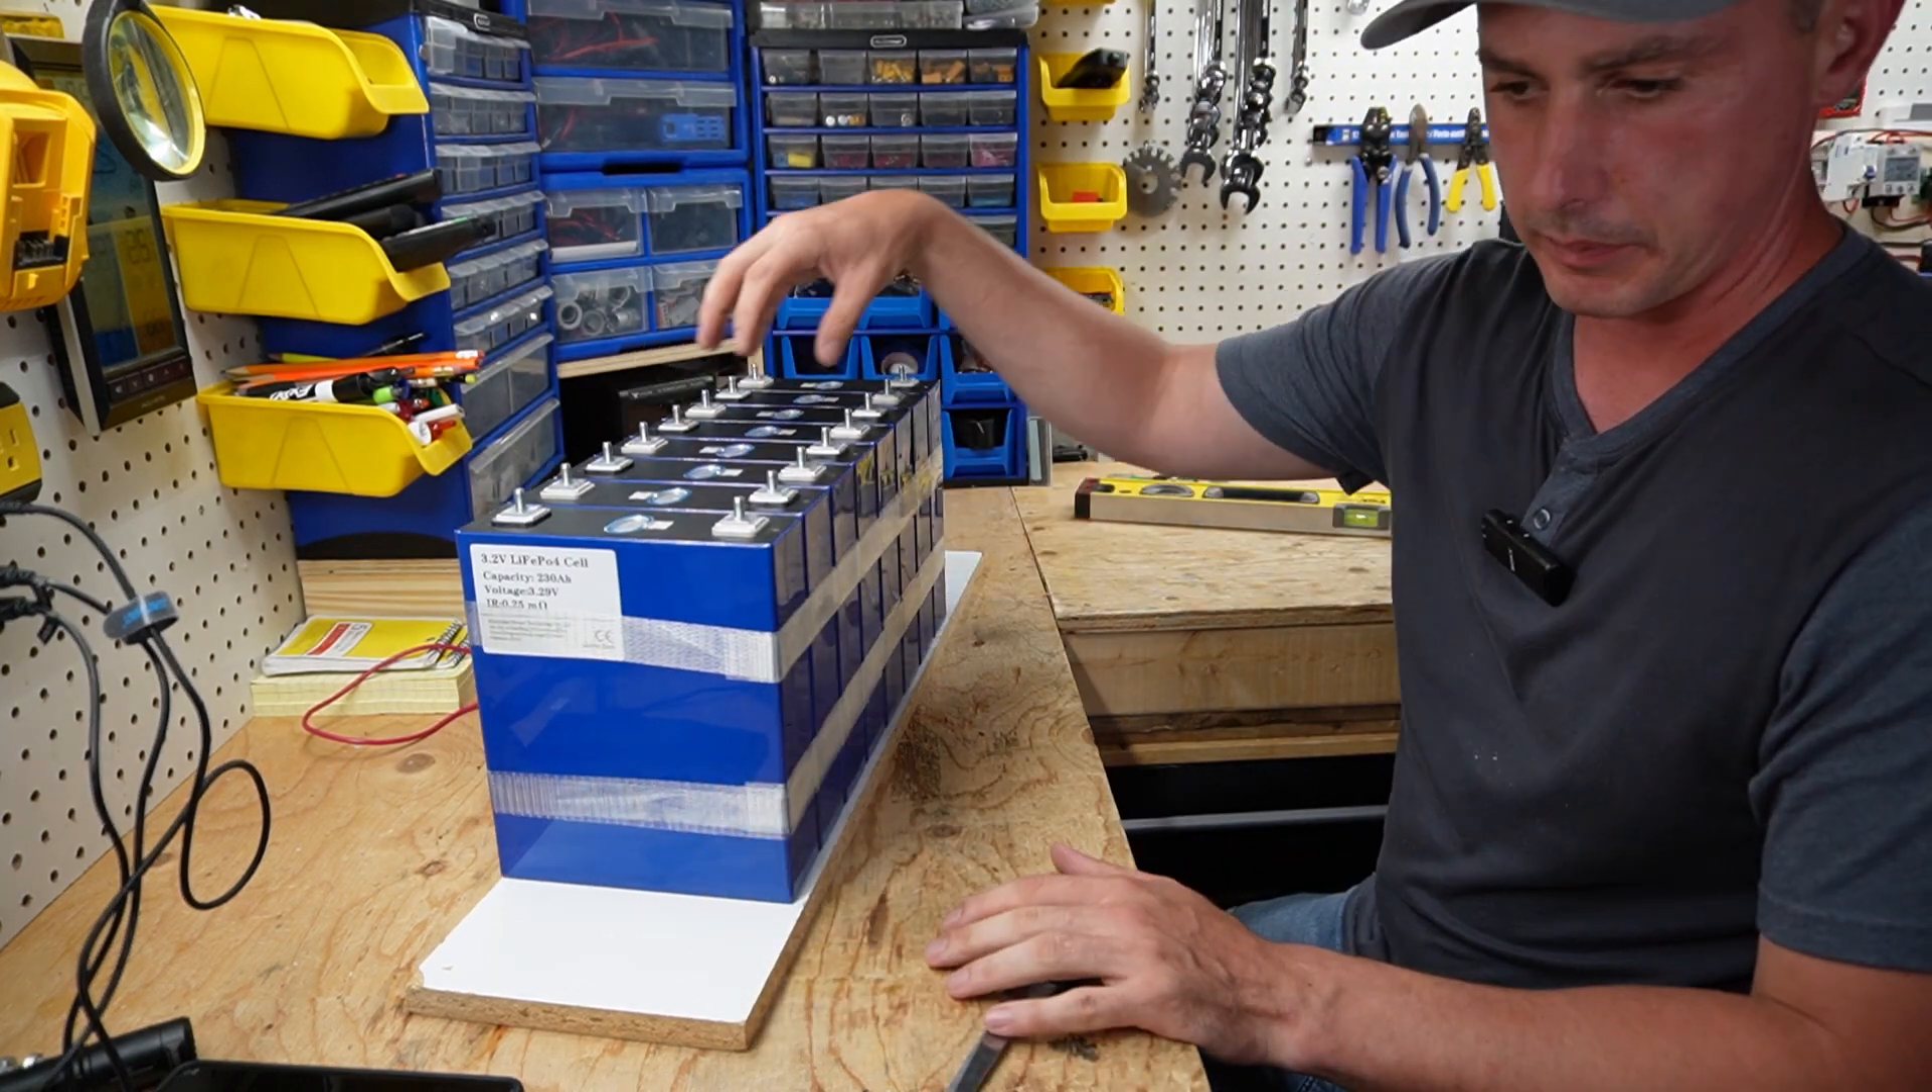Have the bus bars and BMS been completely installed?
No.